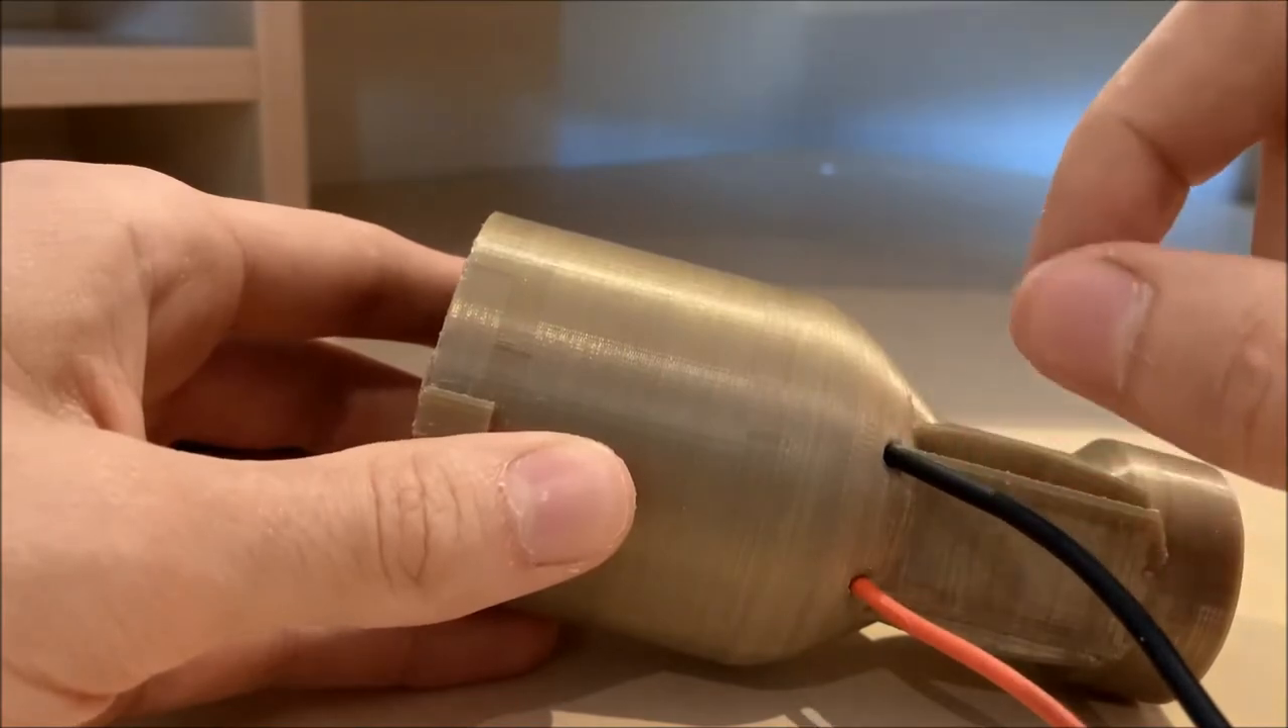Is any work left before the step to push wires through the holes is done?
No.